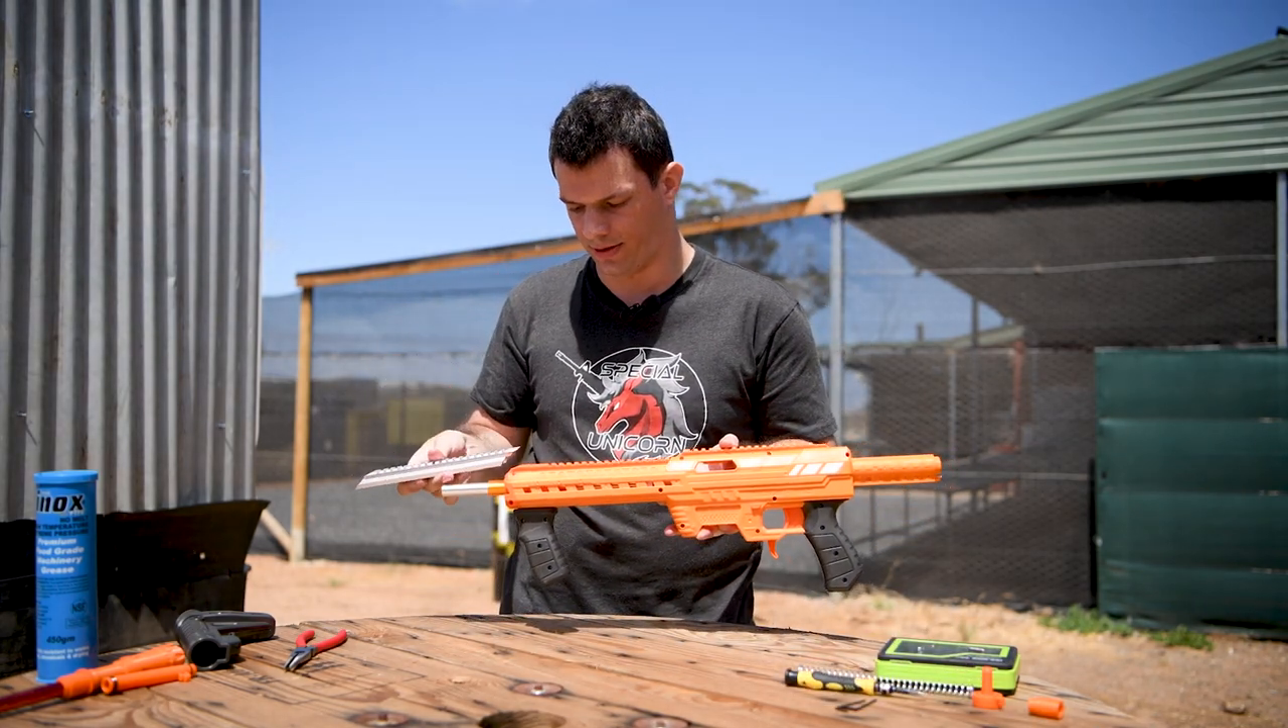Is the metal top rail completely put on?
No.